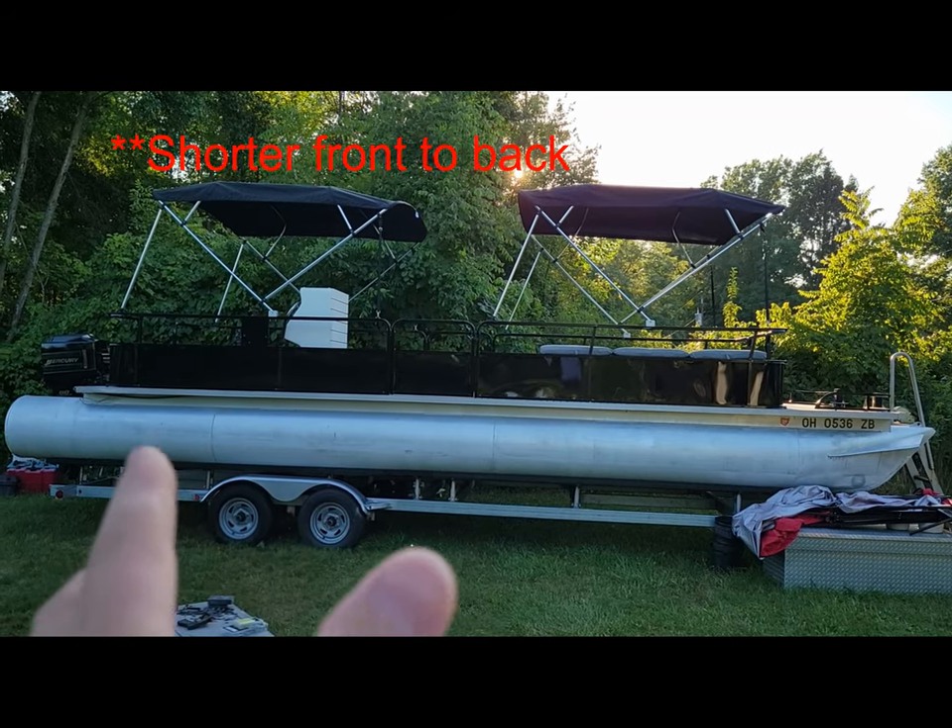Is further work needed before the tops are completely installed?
No.